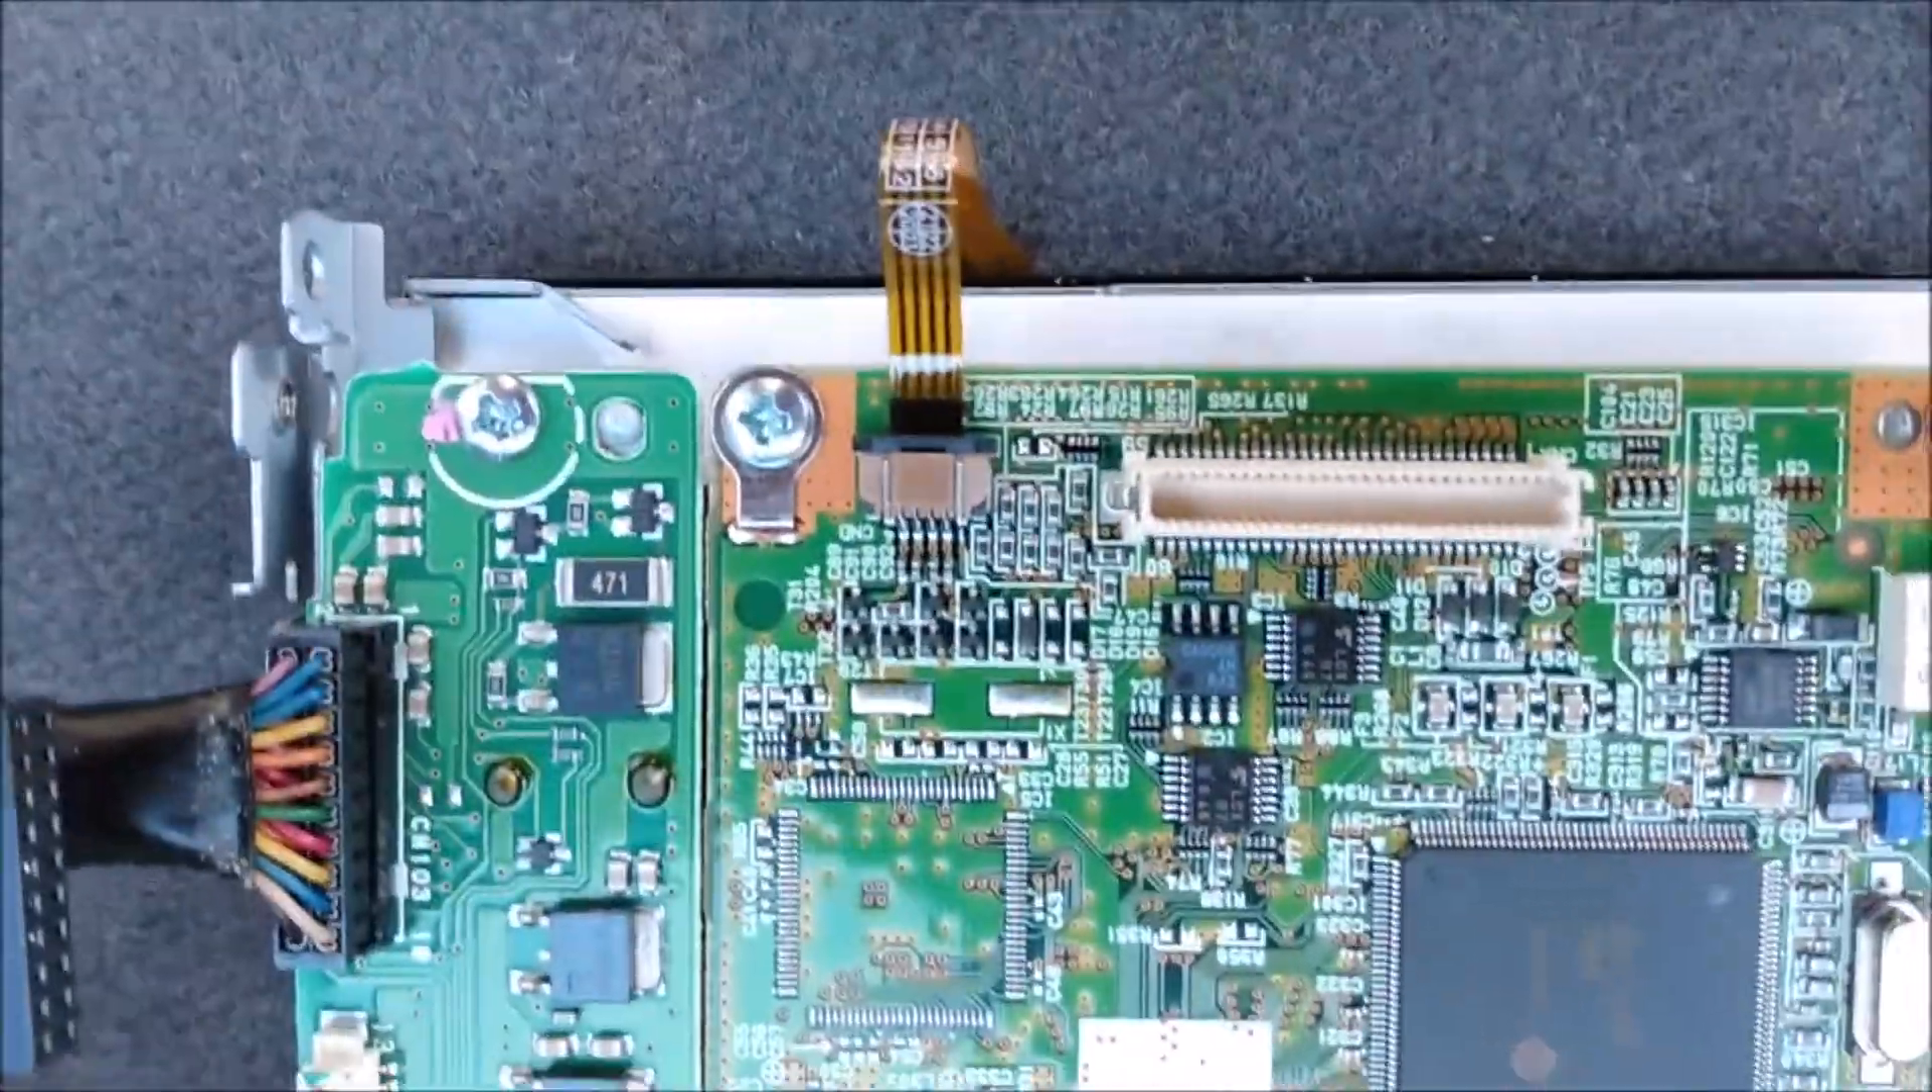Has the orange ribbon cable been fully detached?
No.